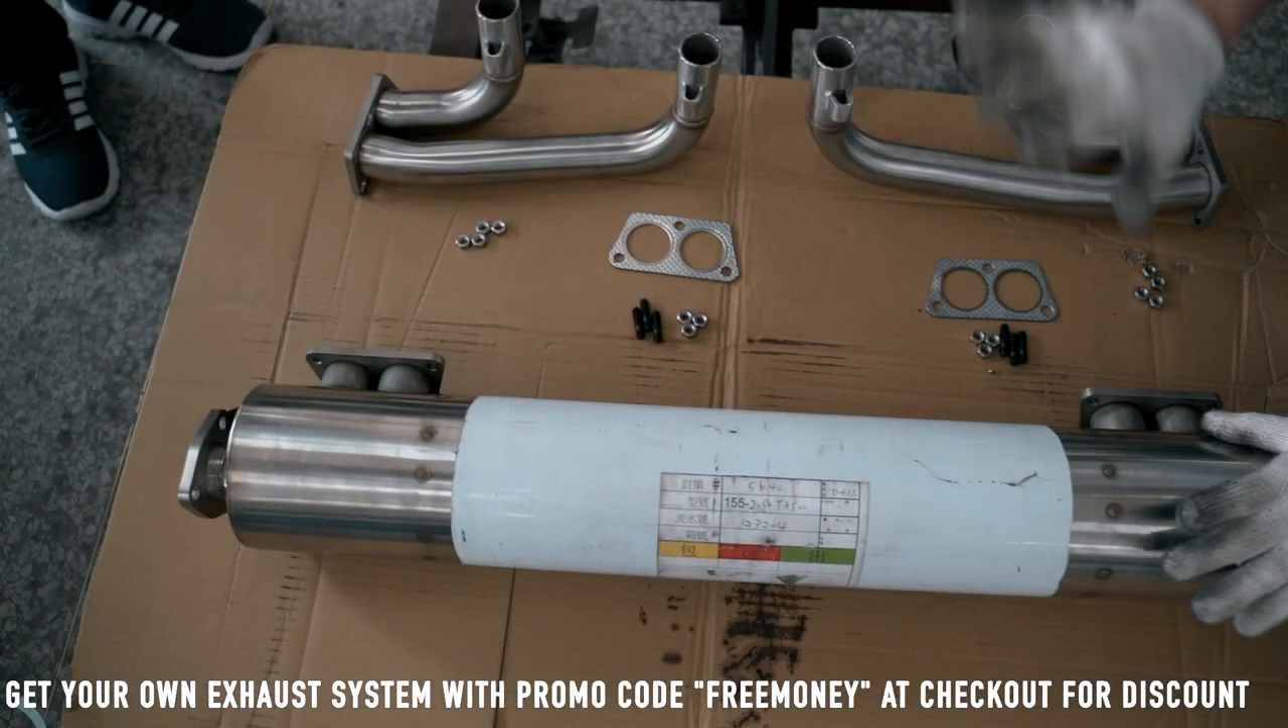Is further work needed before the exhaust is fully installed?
Yes.